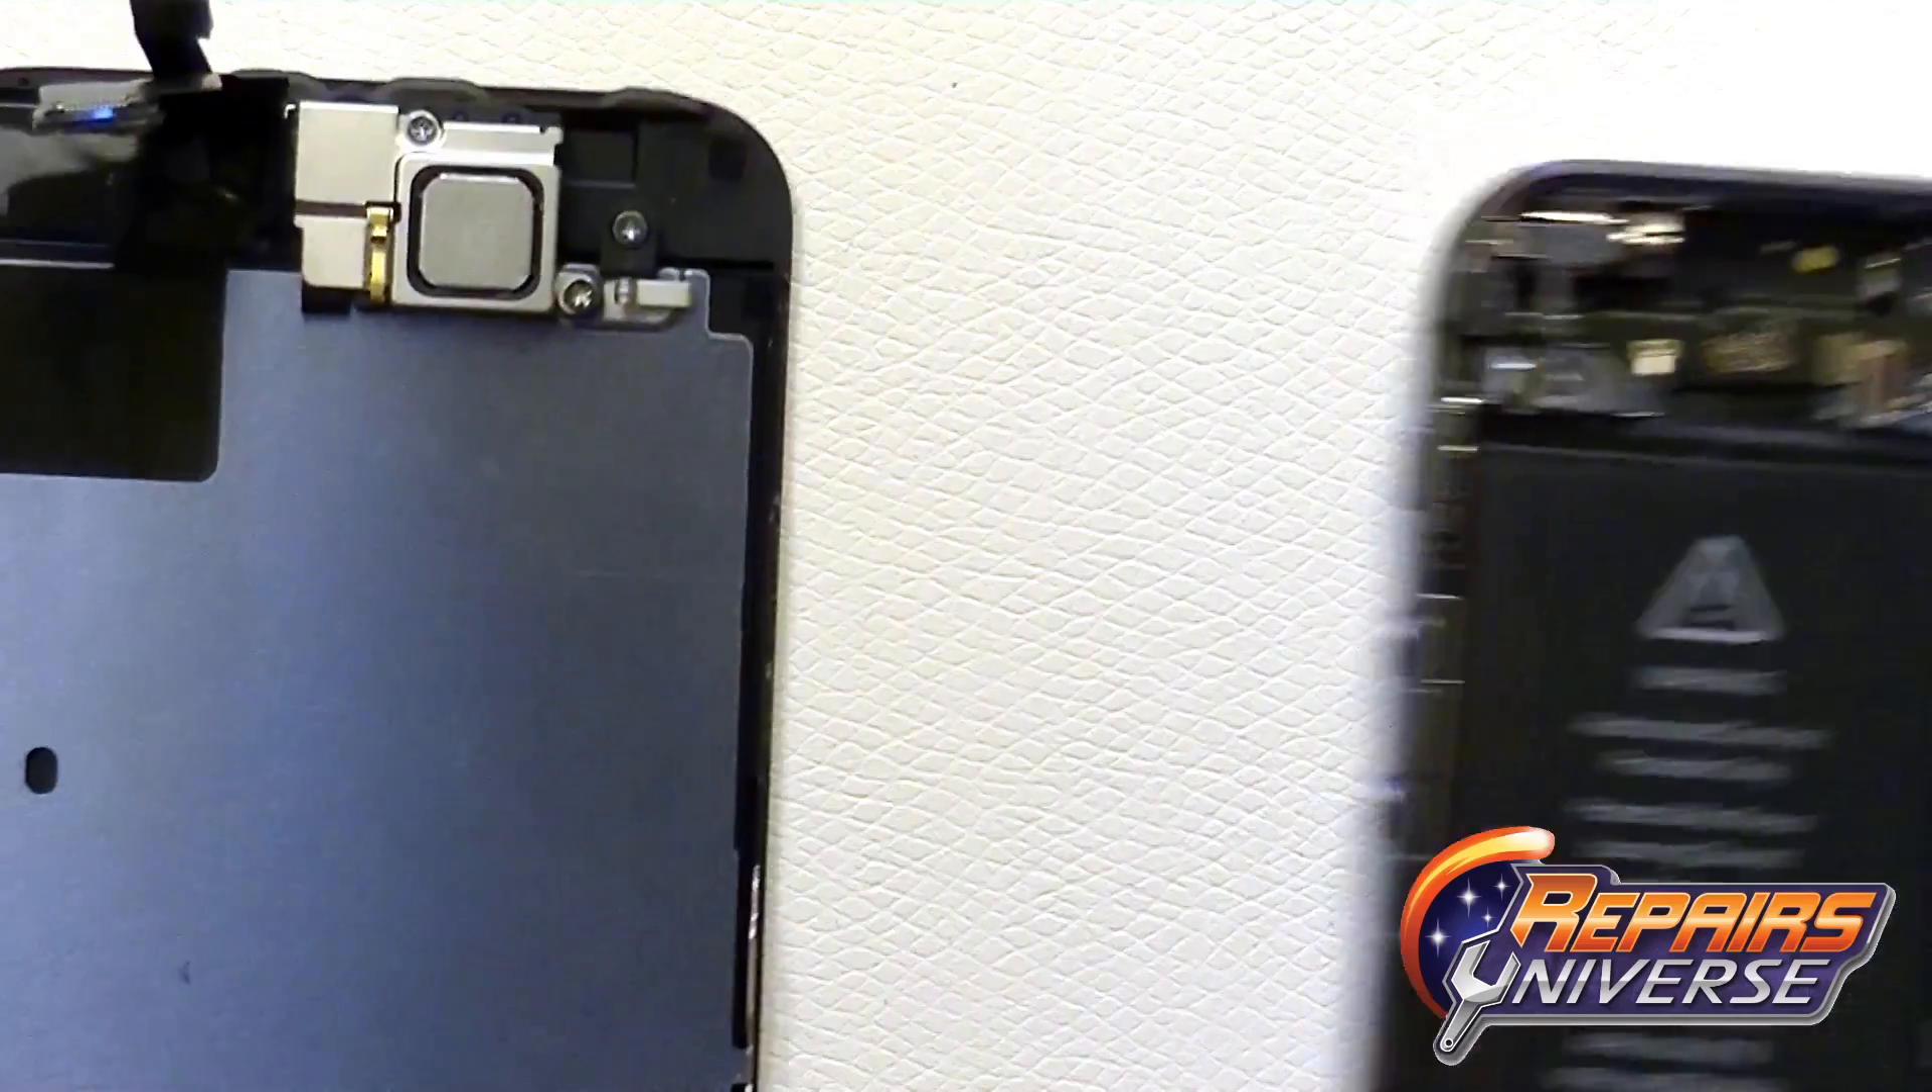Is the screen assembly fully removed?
Yes.